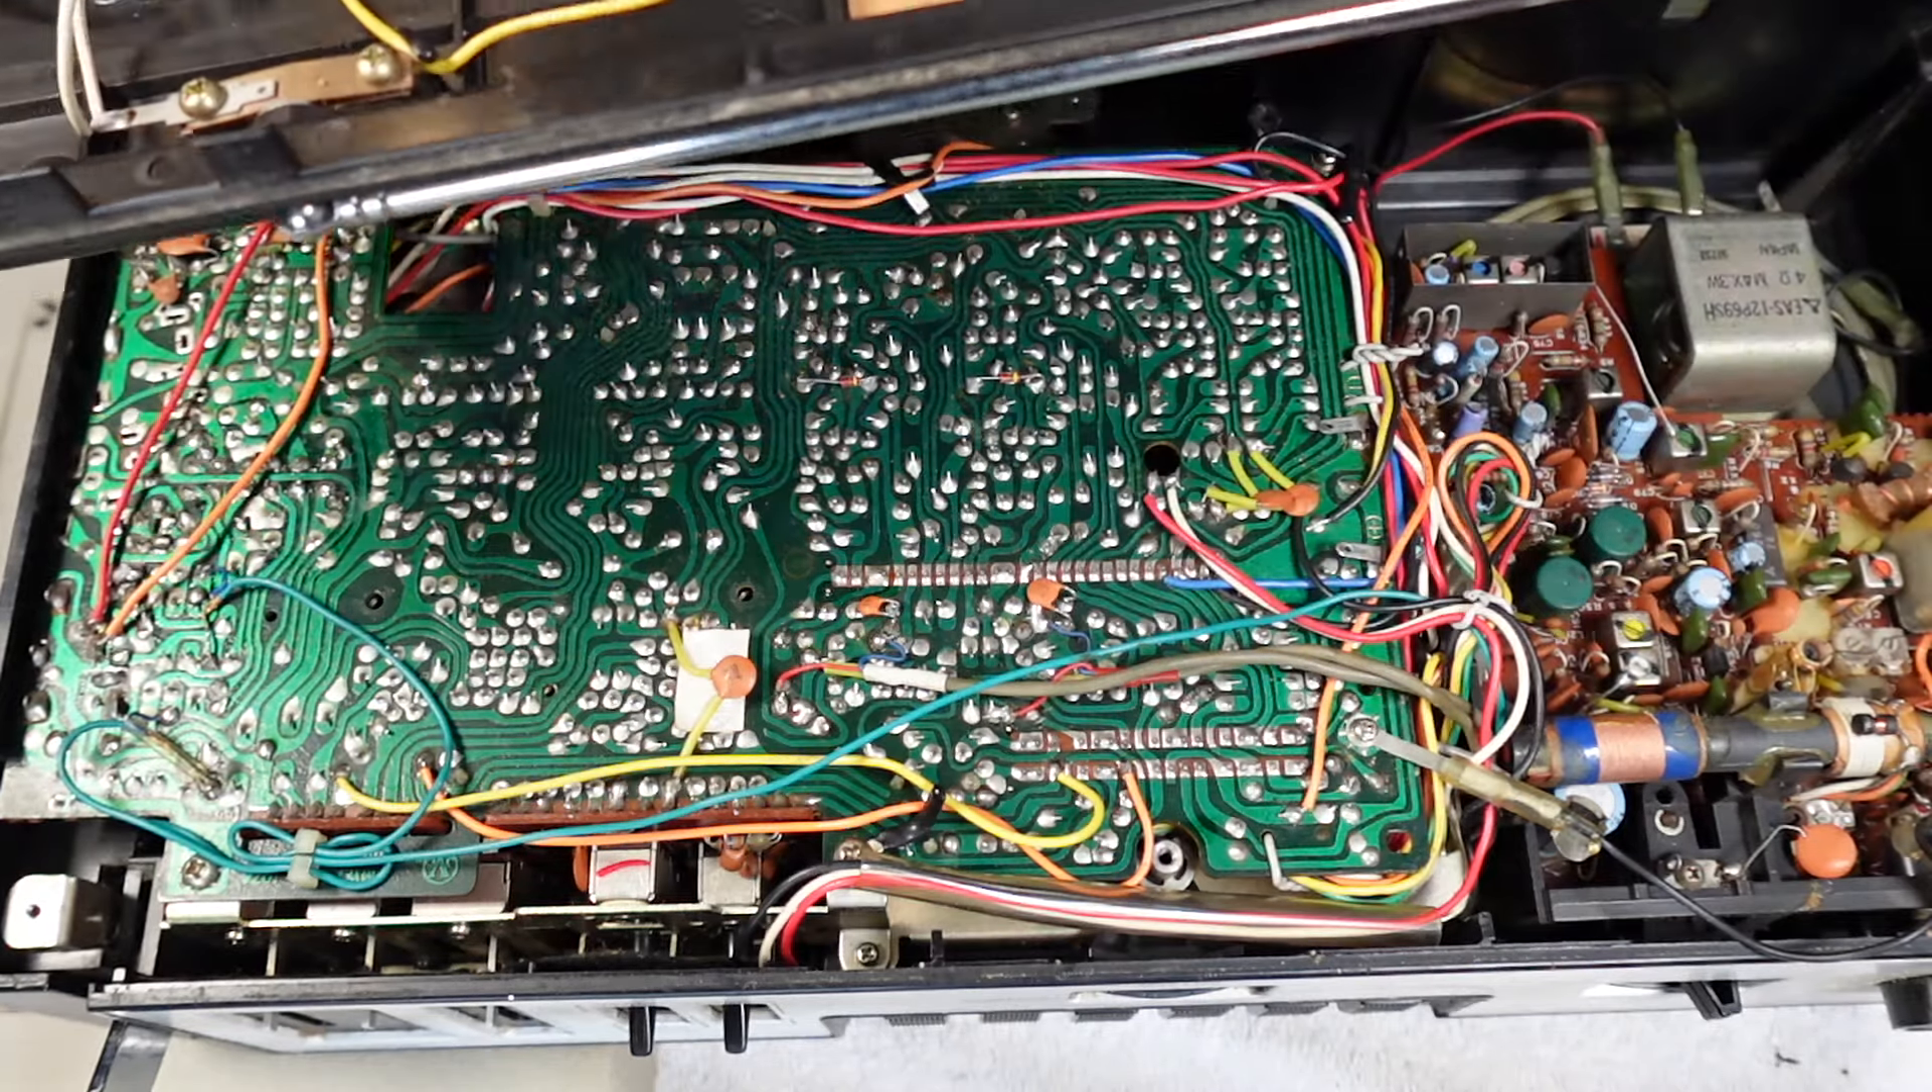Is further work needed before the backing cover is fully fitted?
Yes.